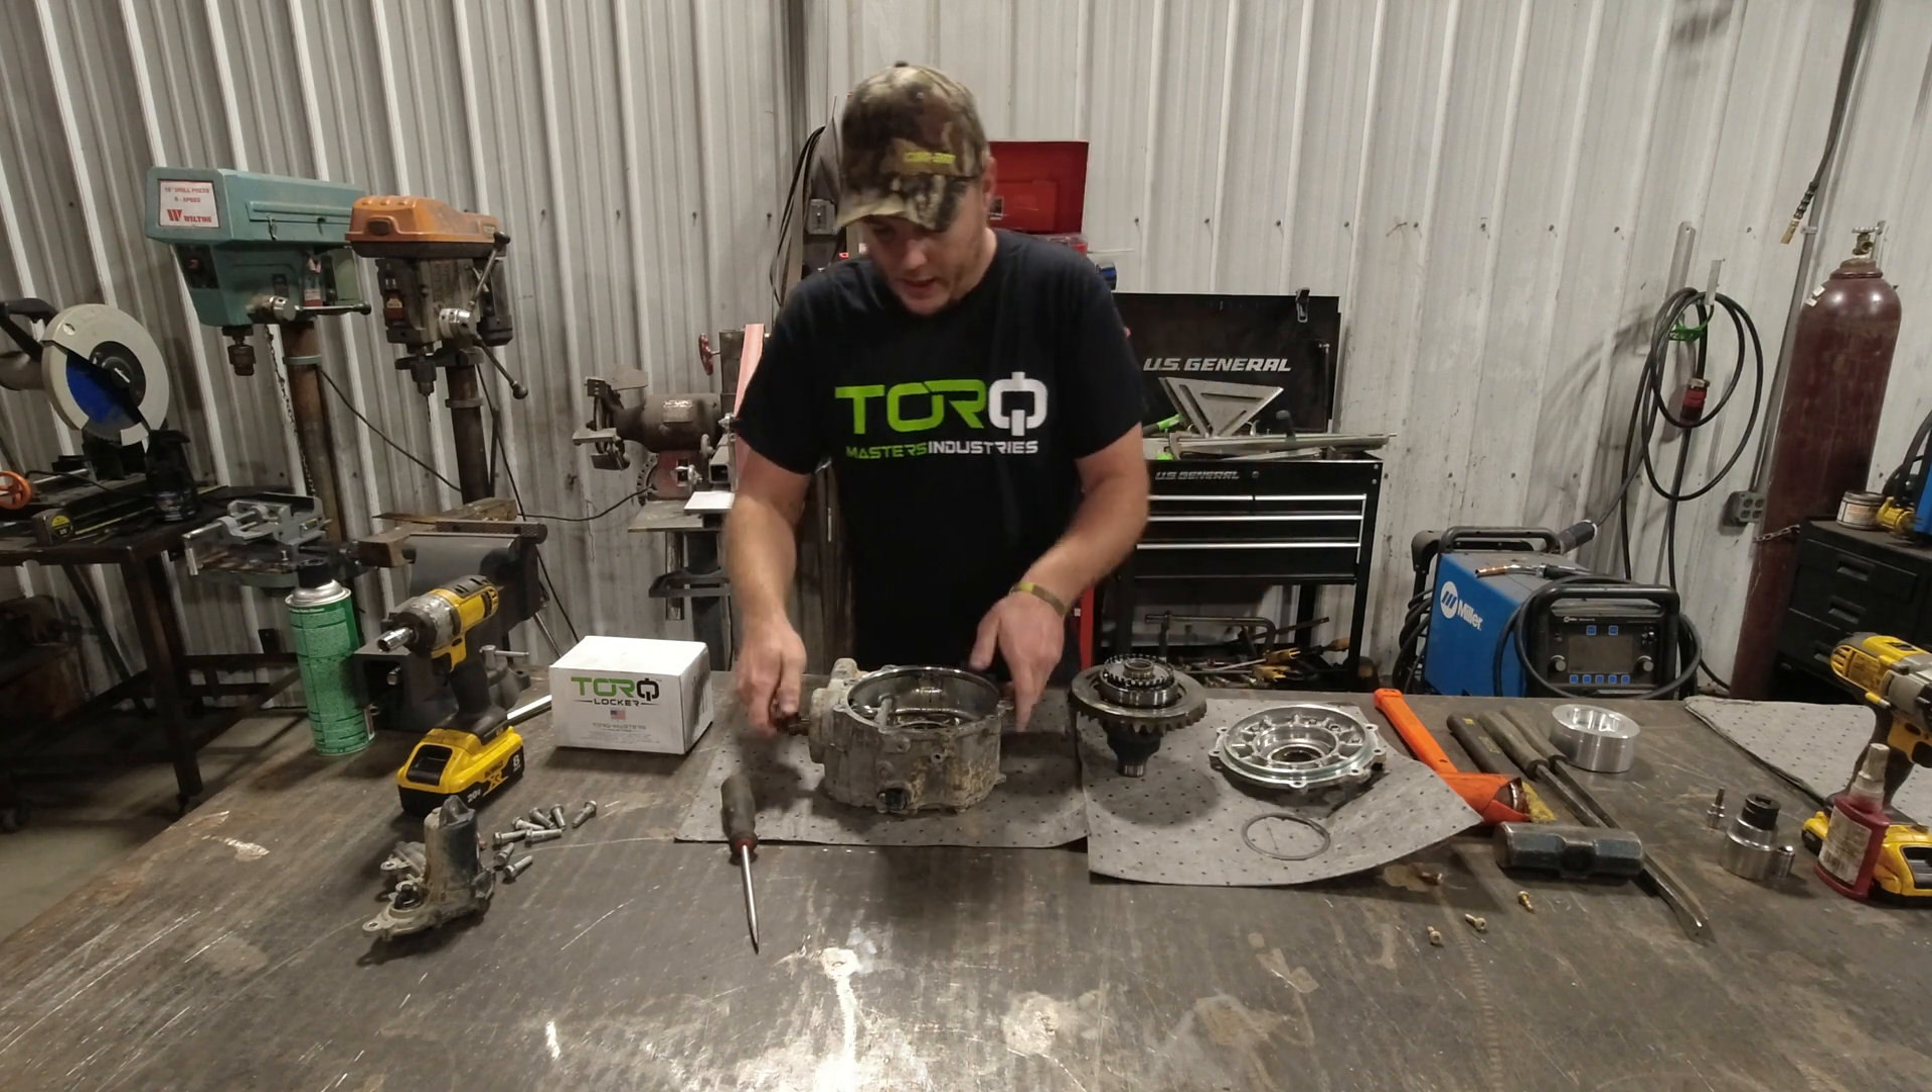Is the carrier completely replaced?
No.